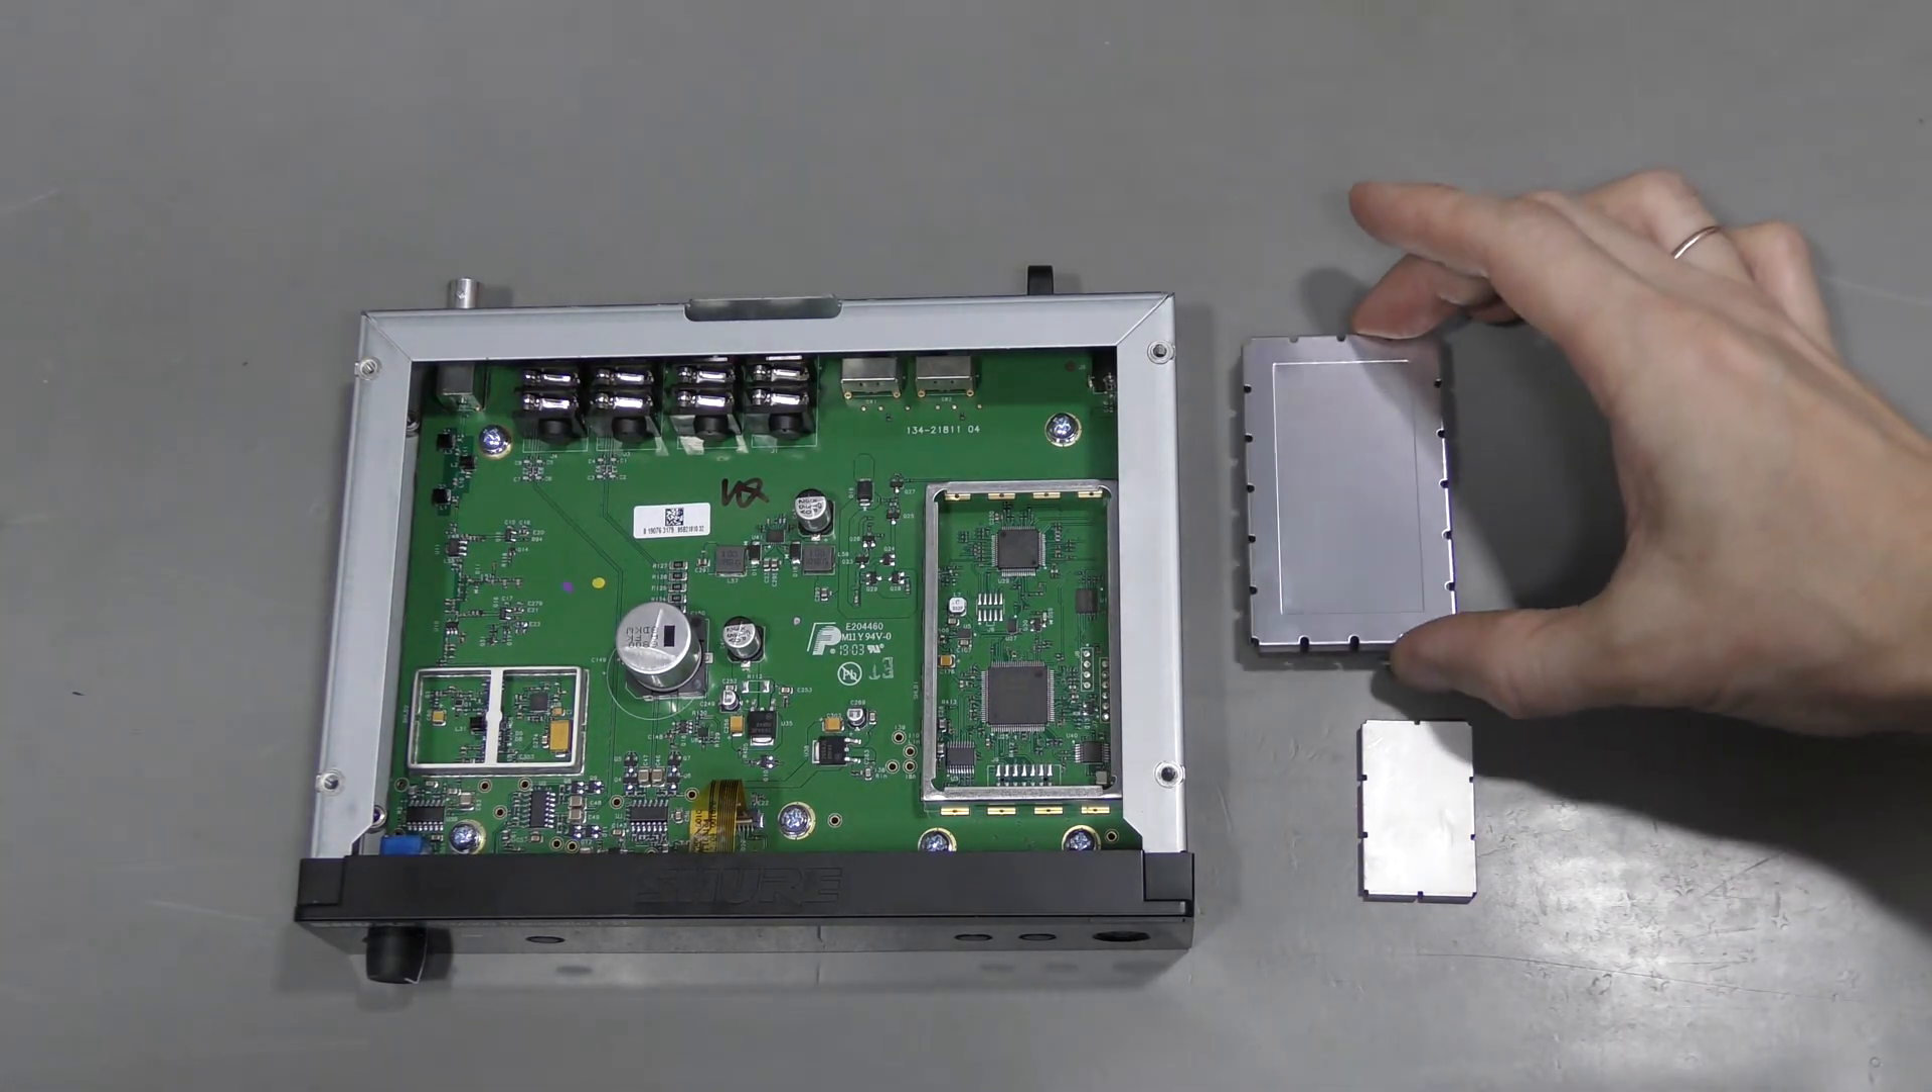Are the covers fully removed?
Yes.